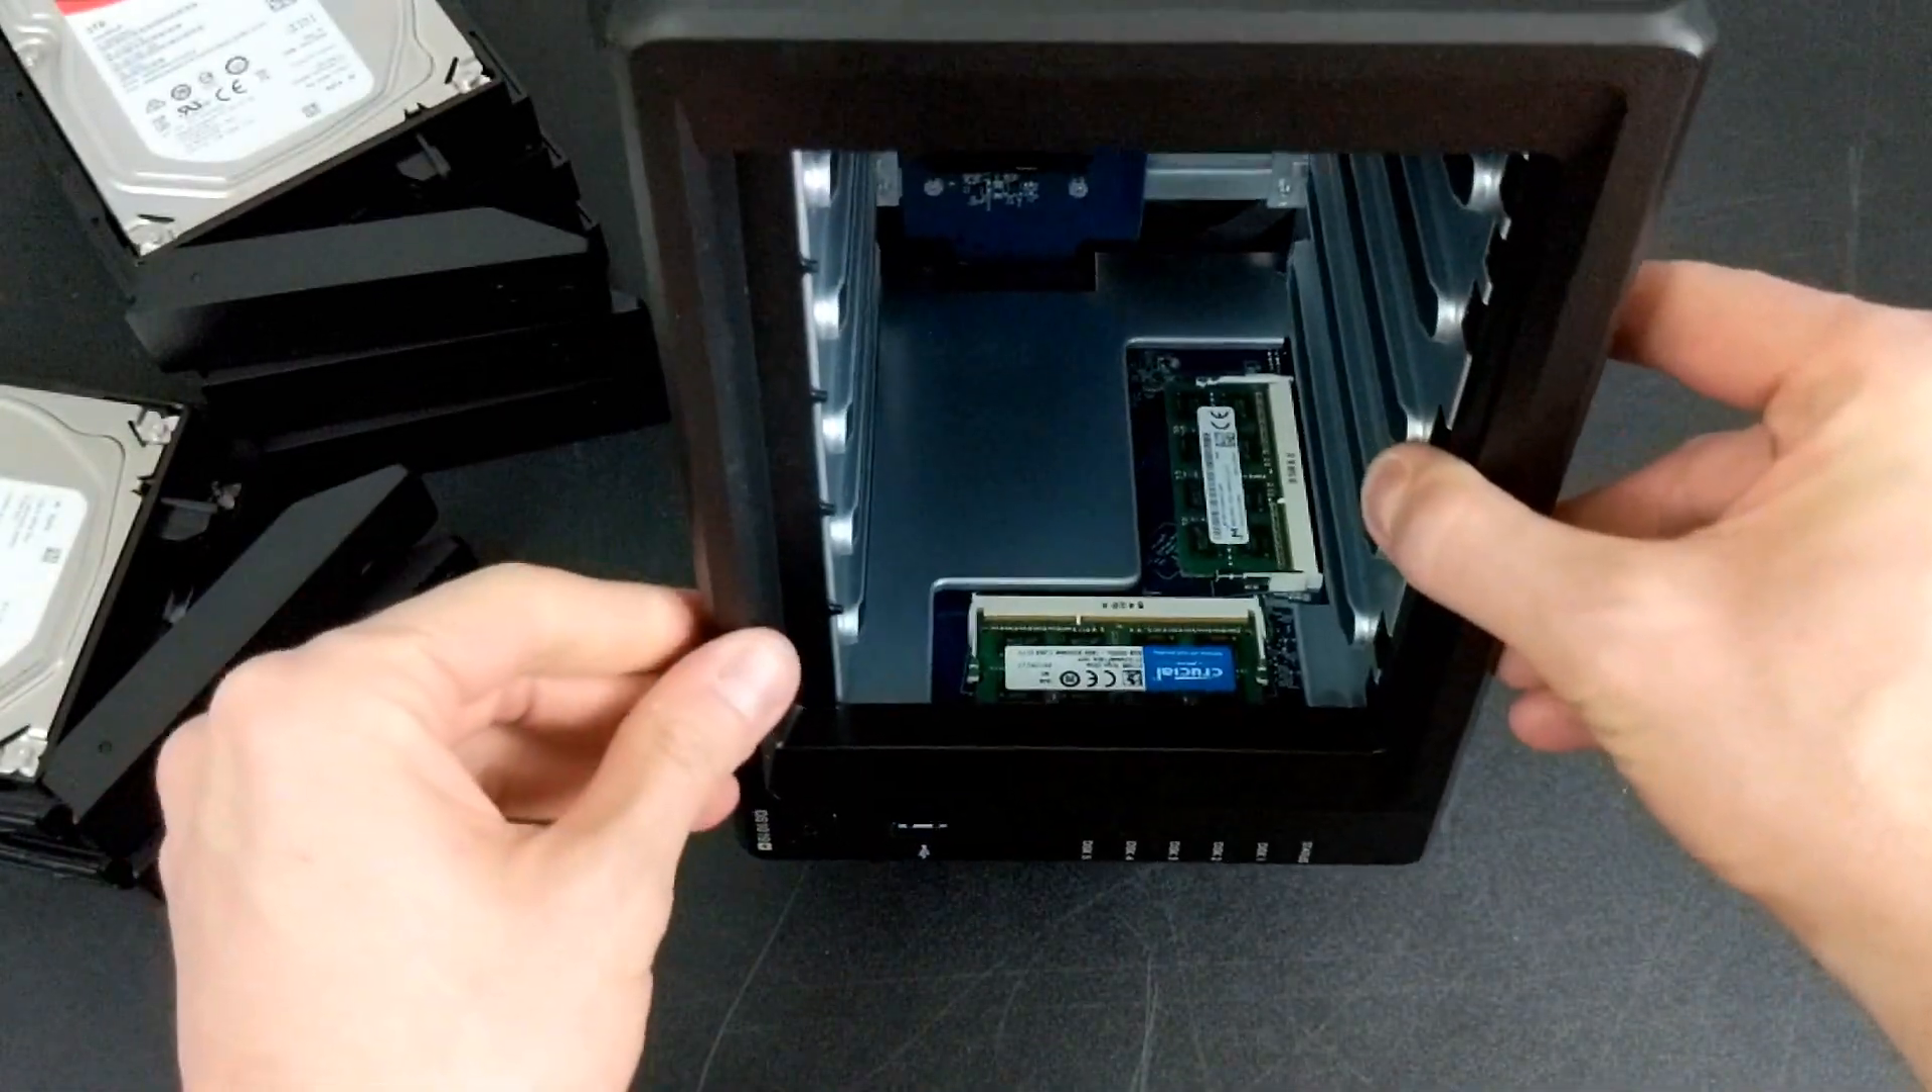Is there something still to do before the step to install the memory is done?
No.